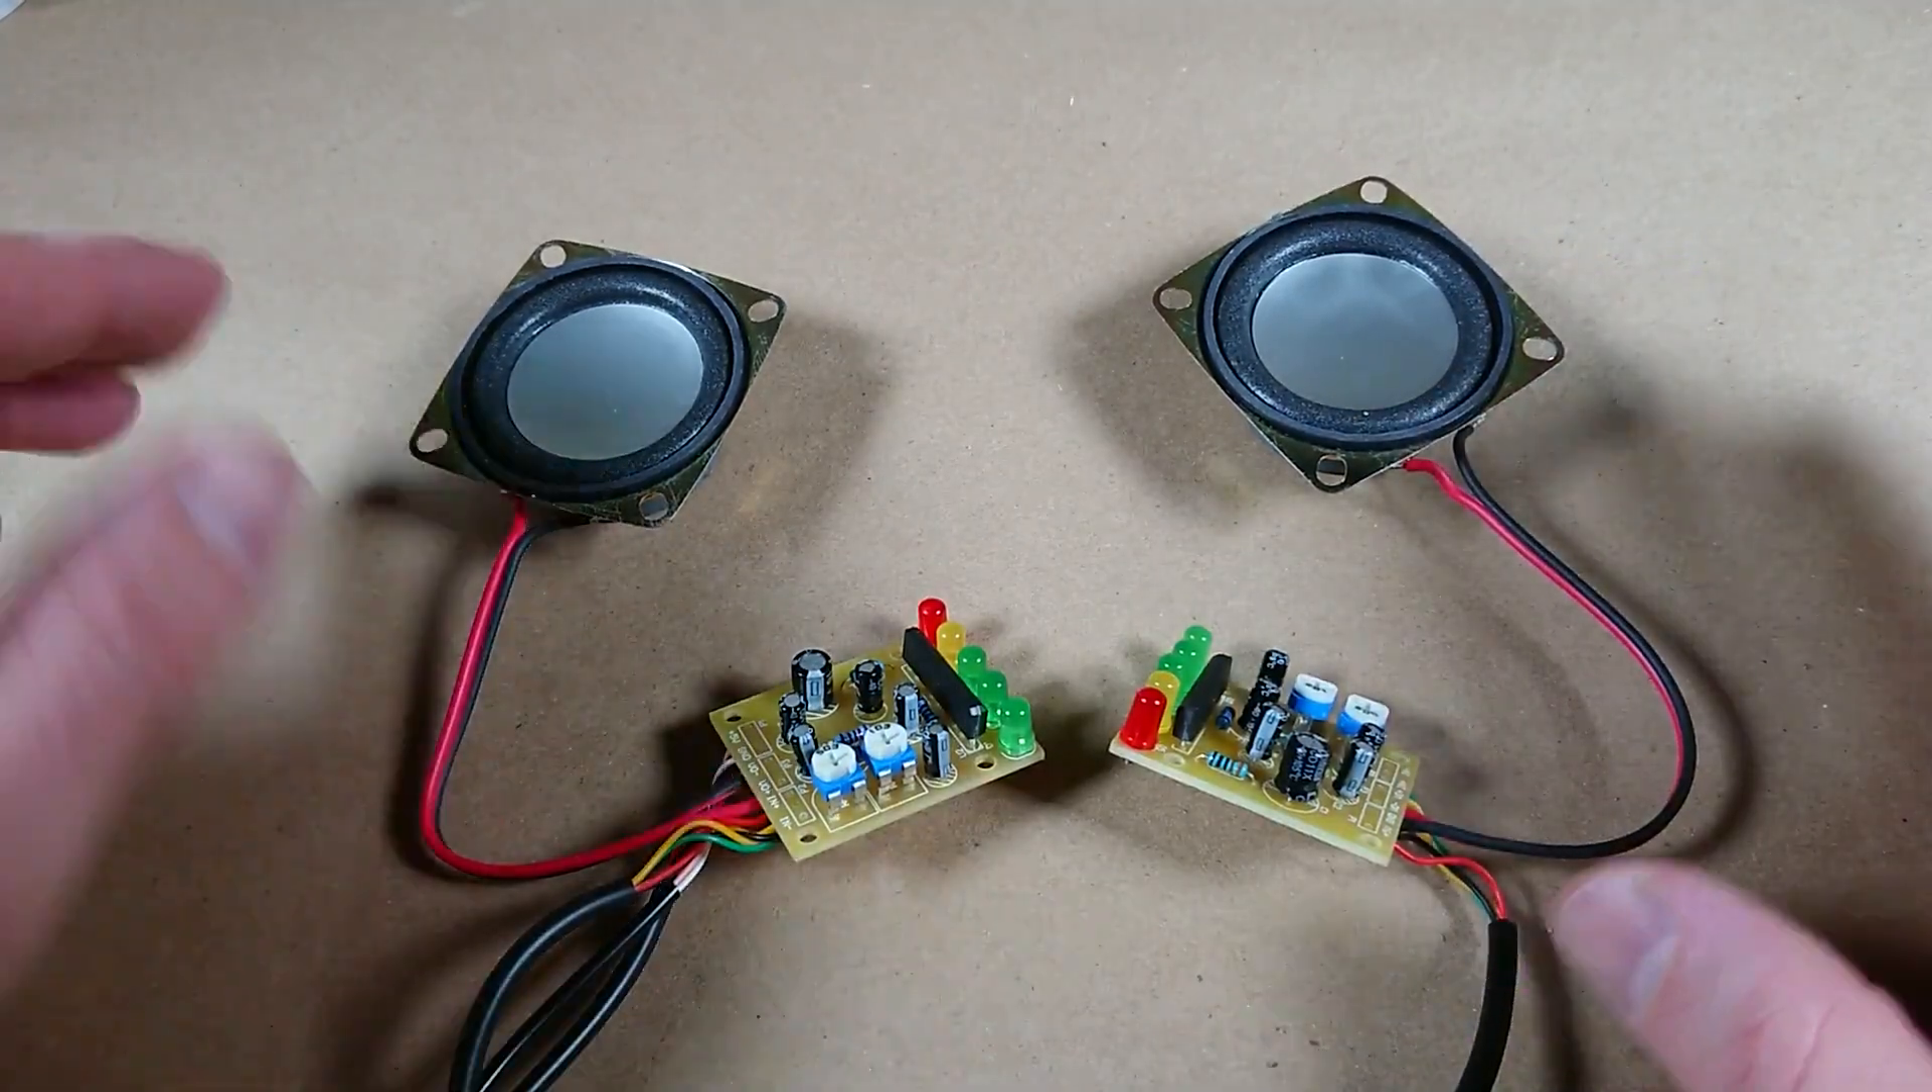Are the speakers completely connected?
Yes.